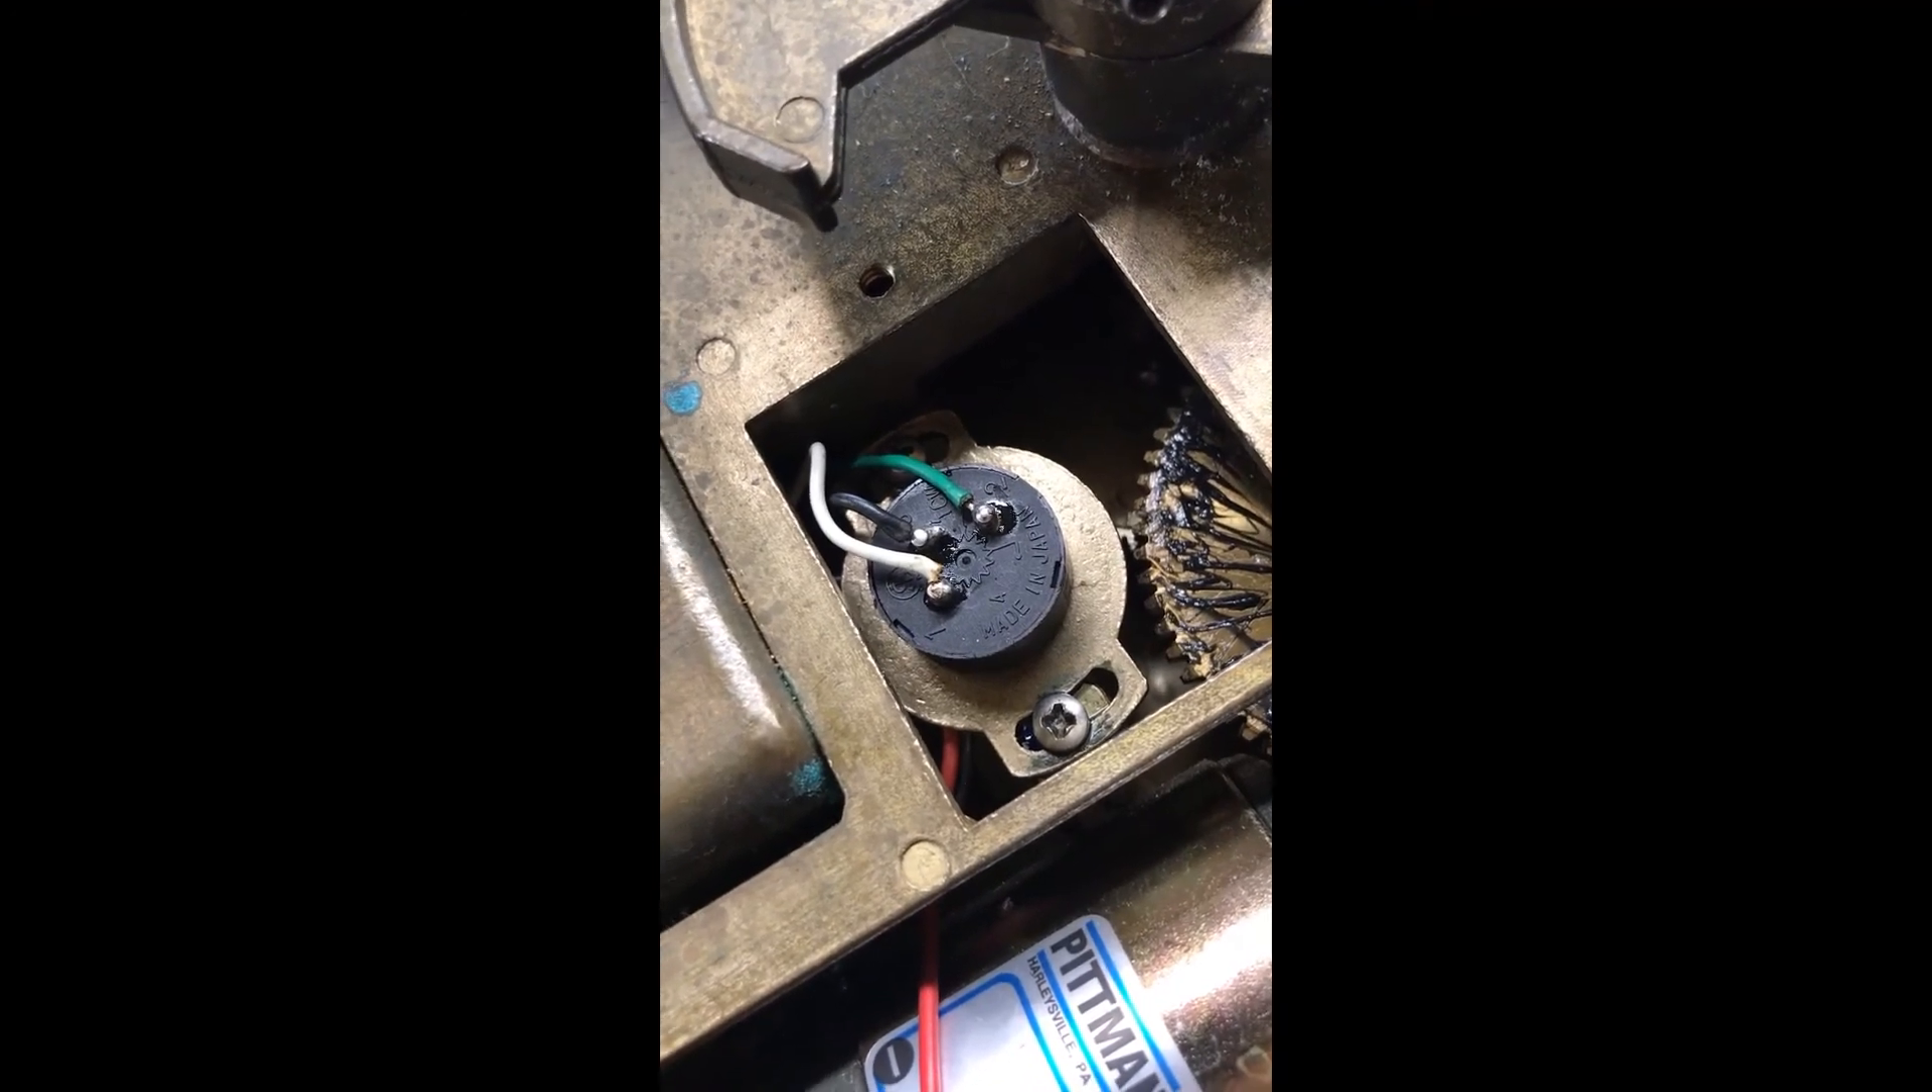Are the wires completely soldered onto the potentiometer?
Yes.